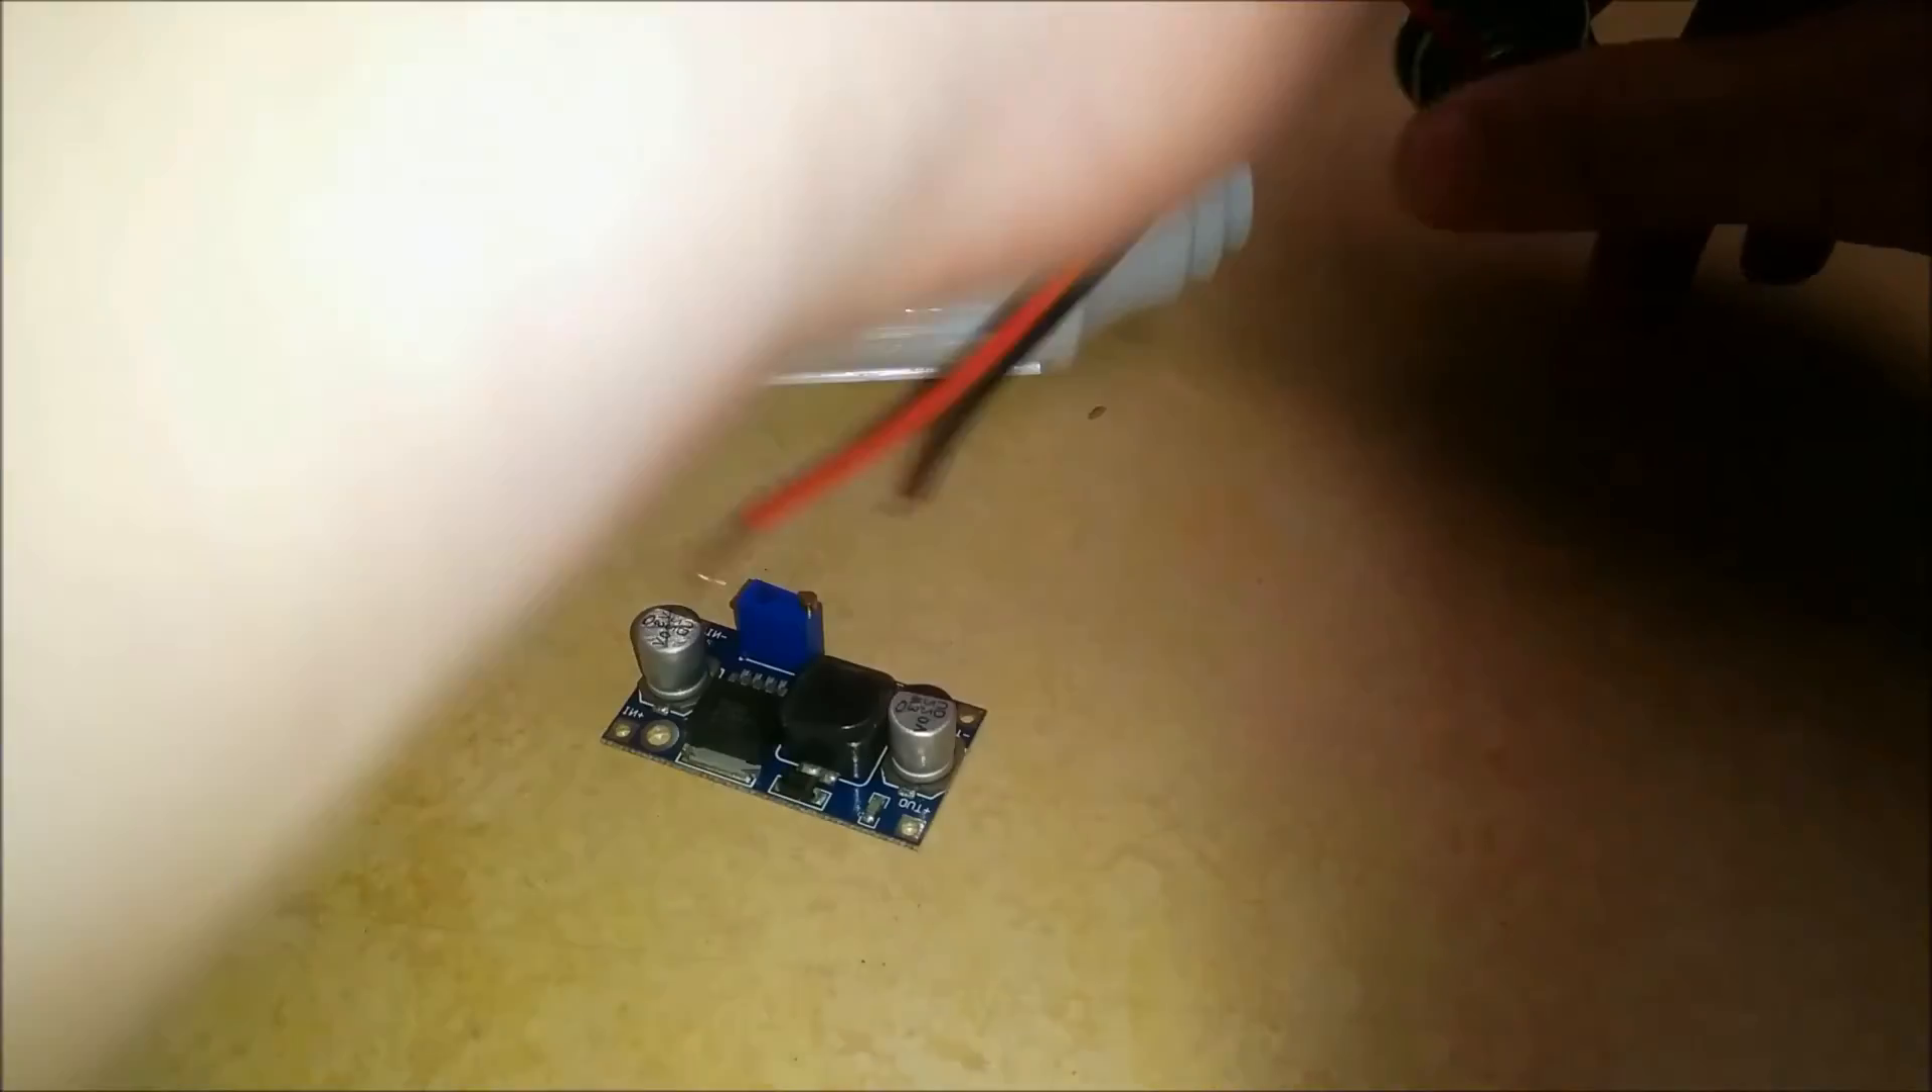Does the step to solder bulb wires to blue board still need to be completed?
Yes.